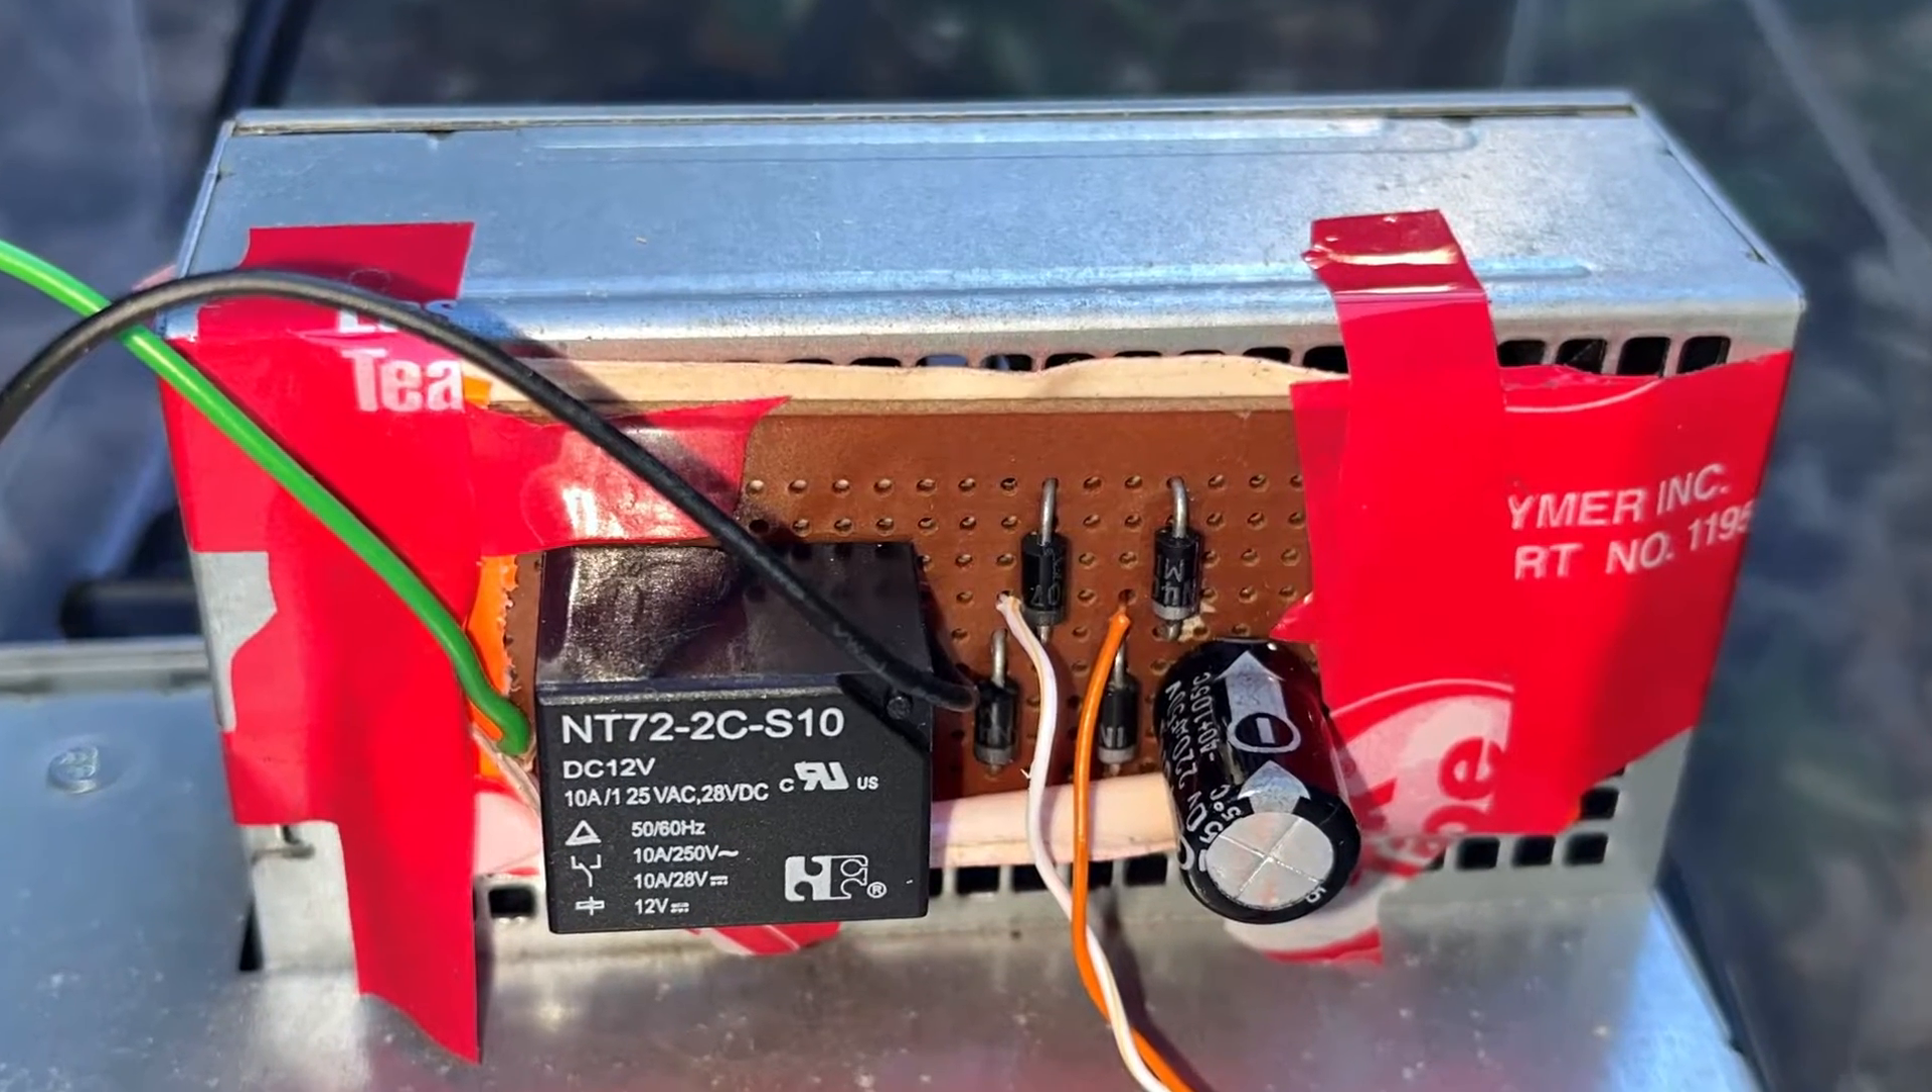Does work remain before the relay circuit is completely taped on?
No.